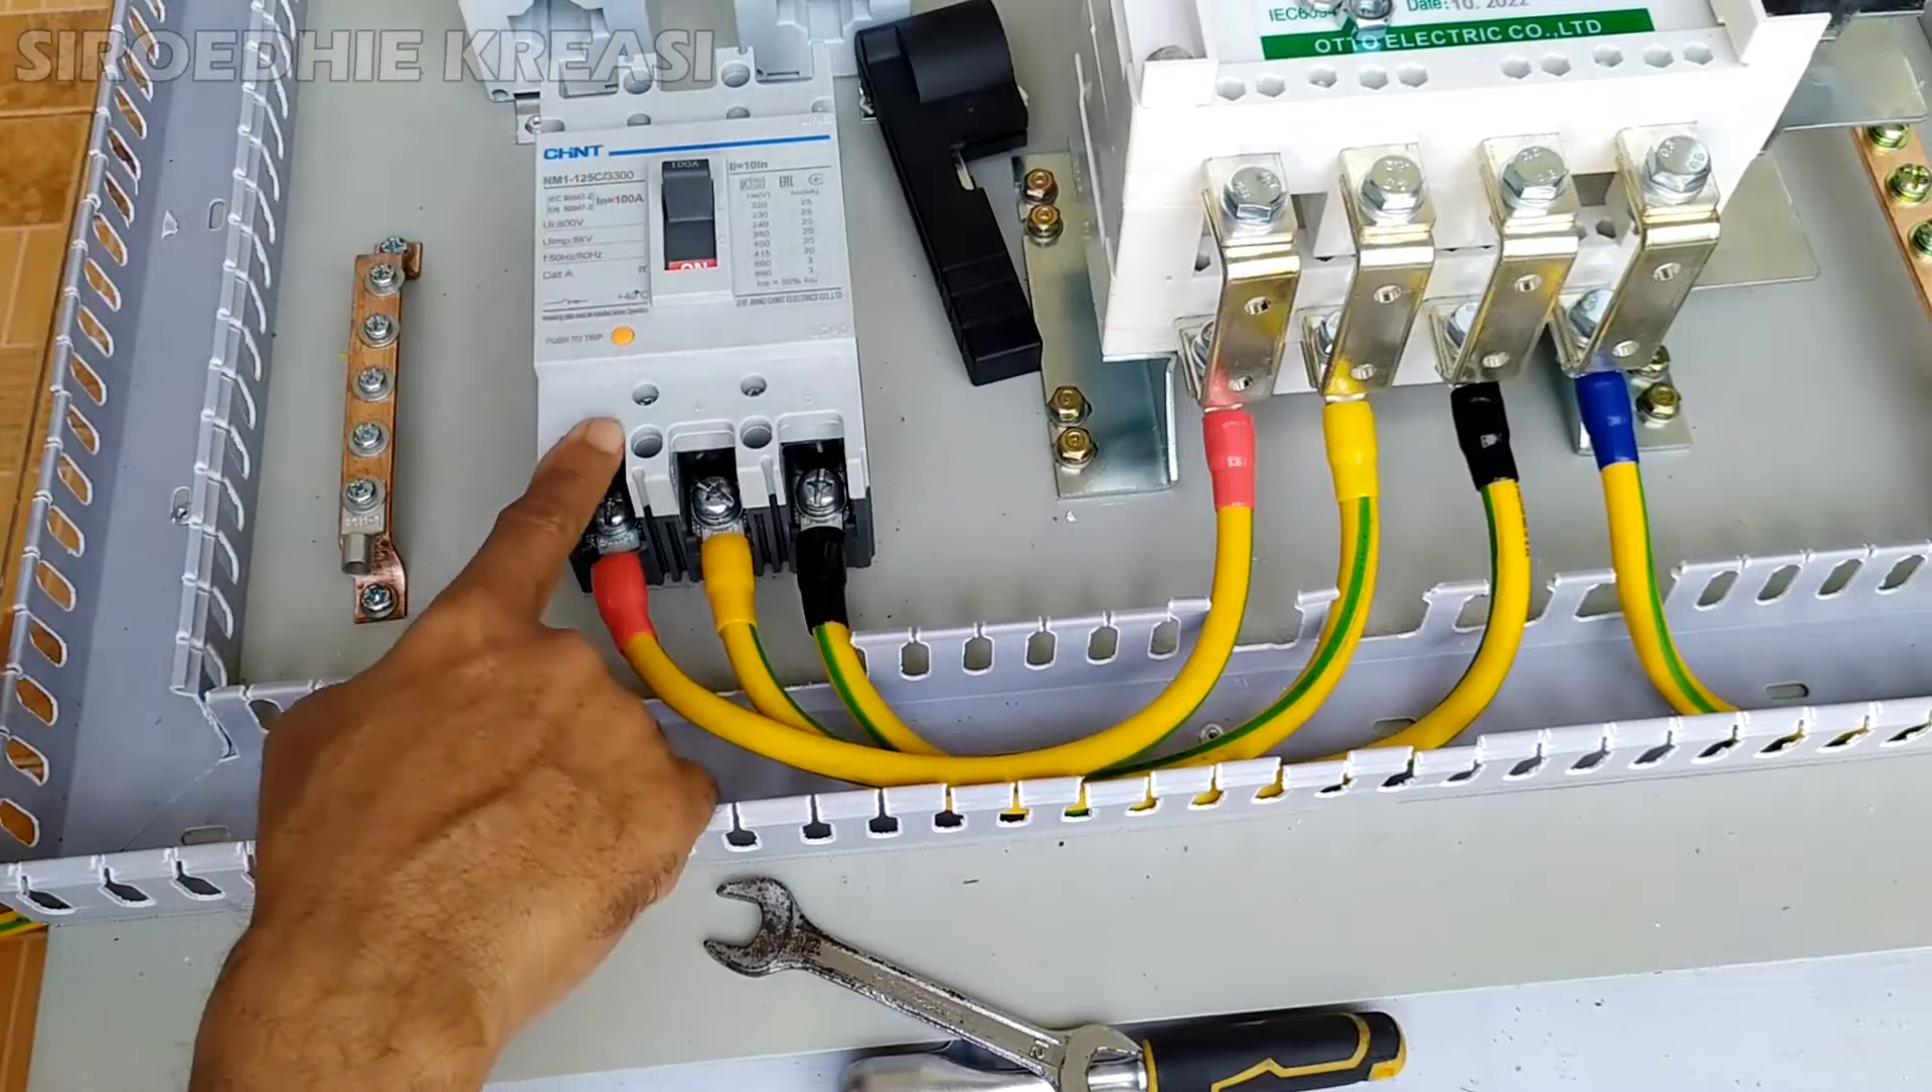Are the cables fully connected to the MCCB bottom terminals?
Yes.